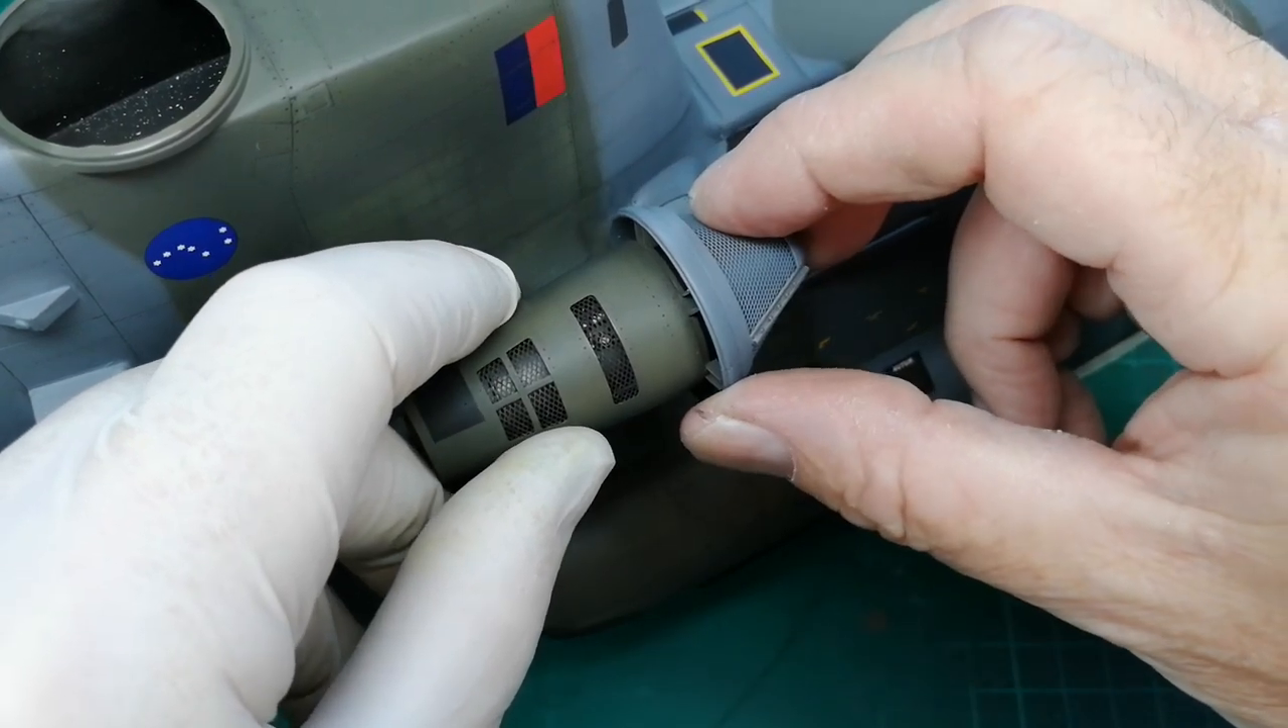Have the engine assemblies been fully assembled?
No.